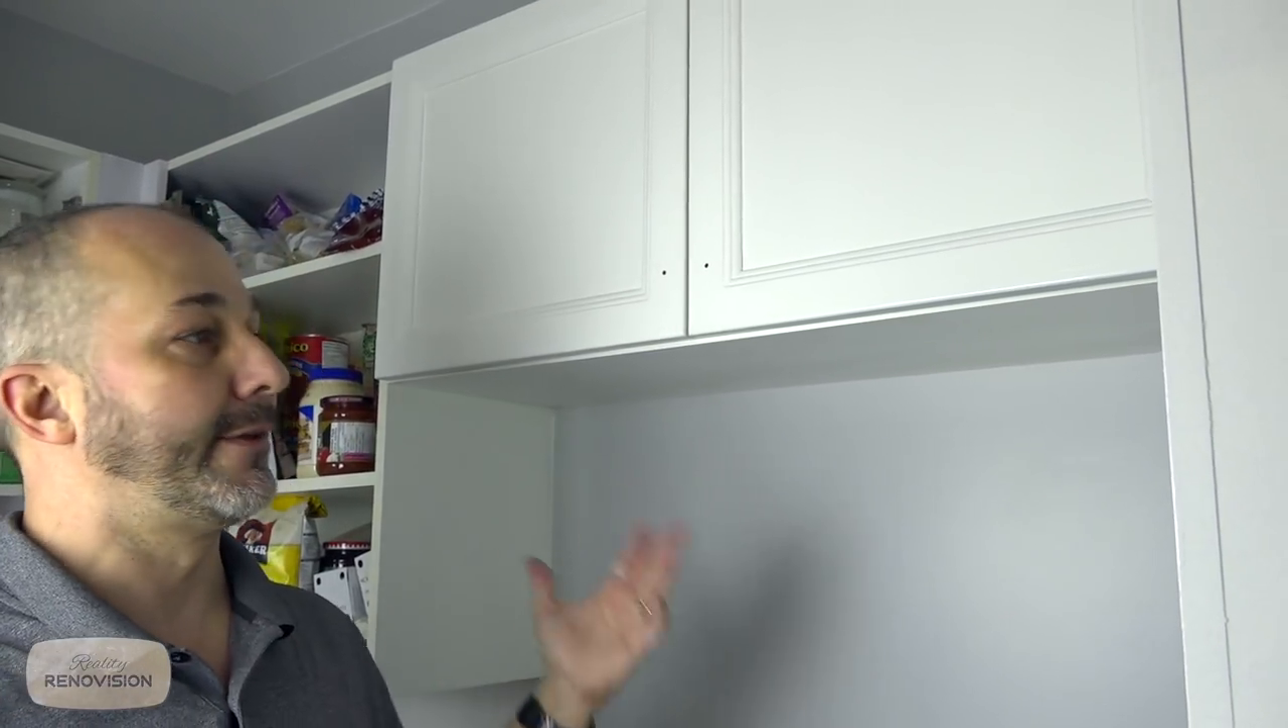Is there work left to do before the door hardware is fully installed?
Yes.